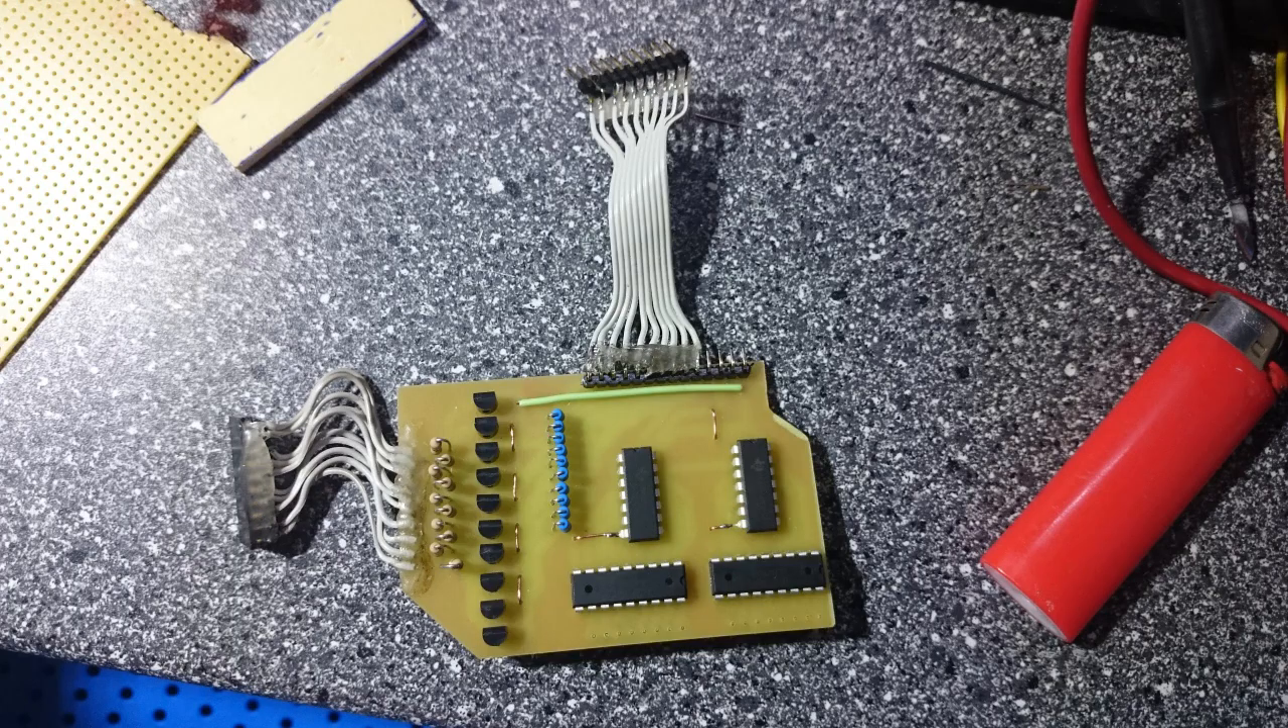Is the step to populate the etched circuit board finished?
Yes.